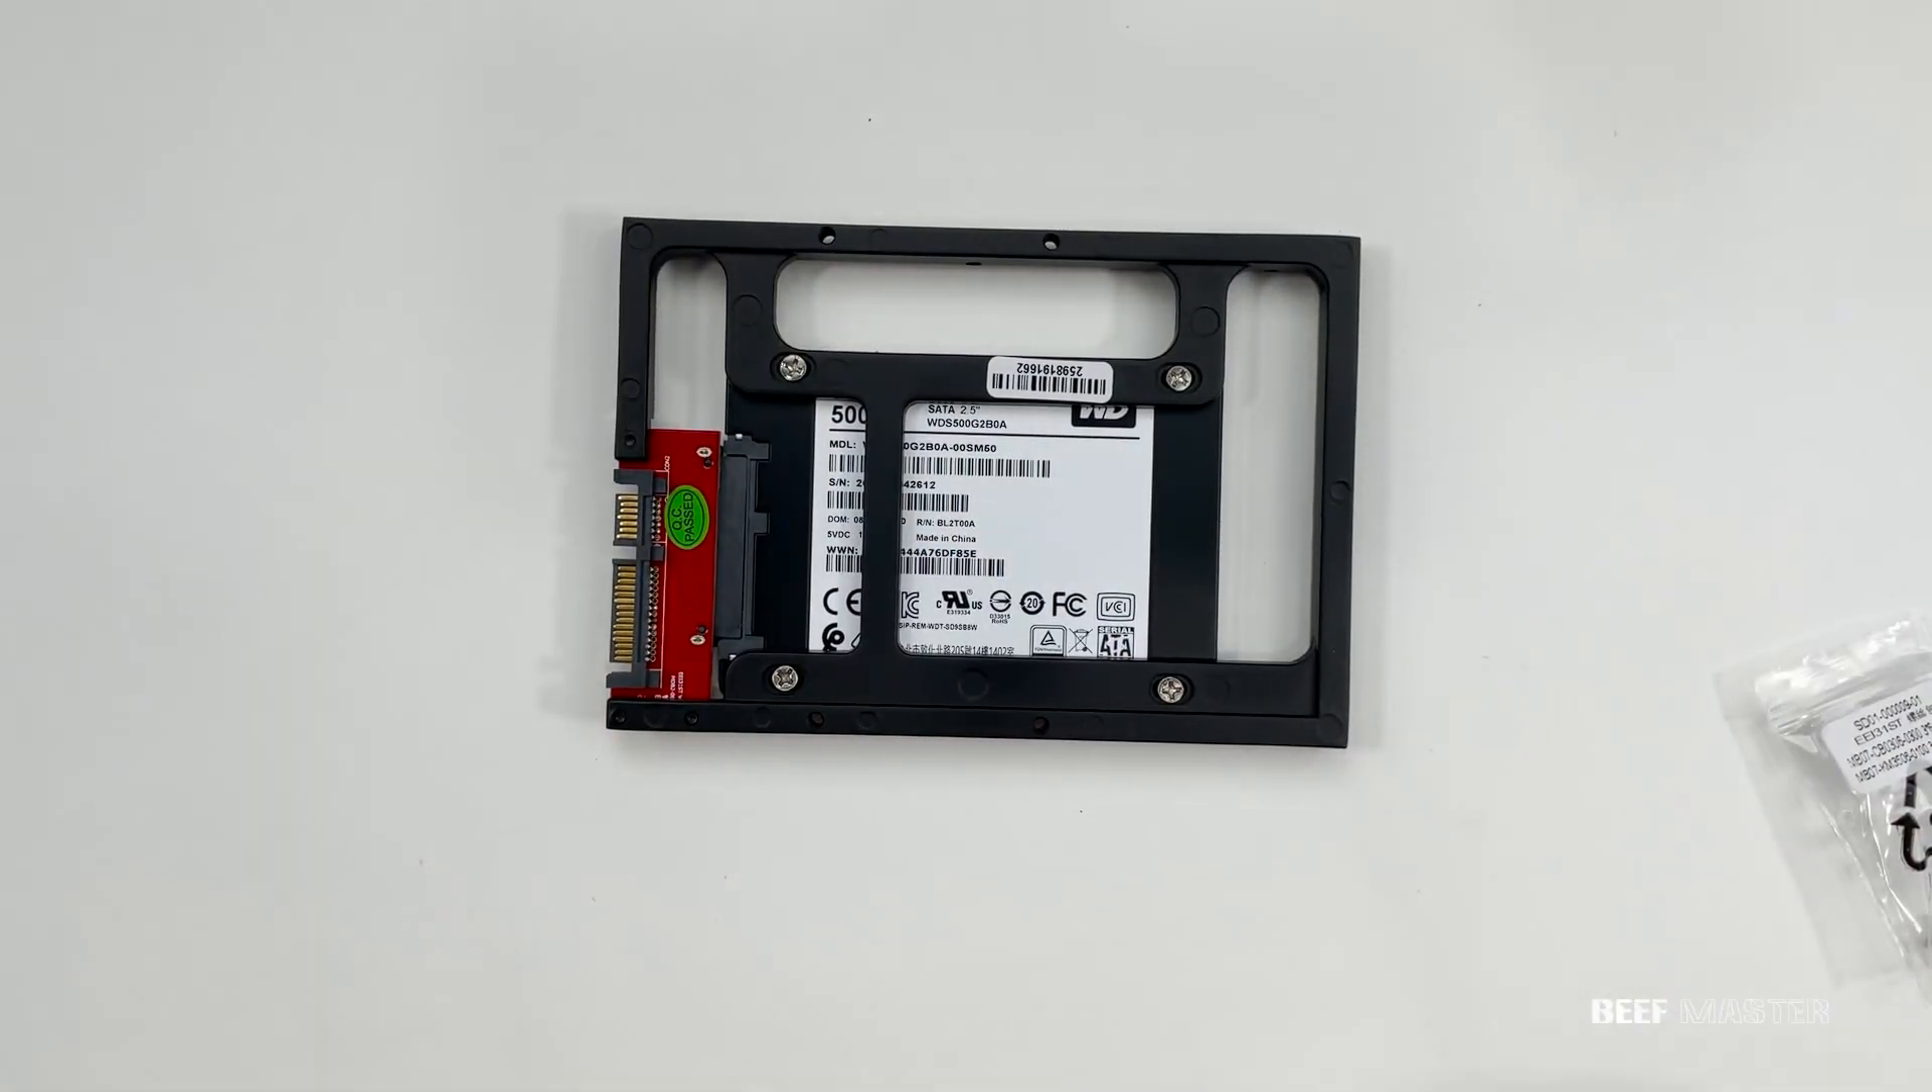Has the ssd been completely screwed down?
Yes.